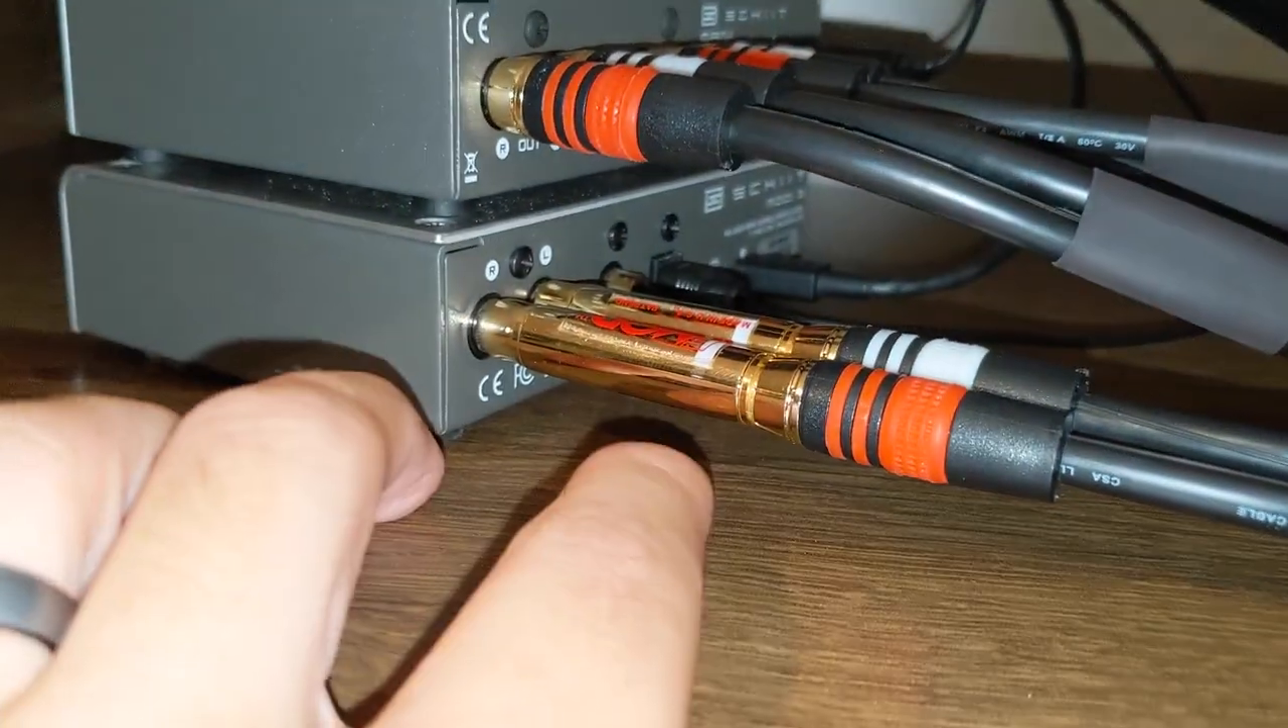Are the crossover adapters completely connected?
Yes.